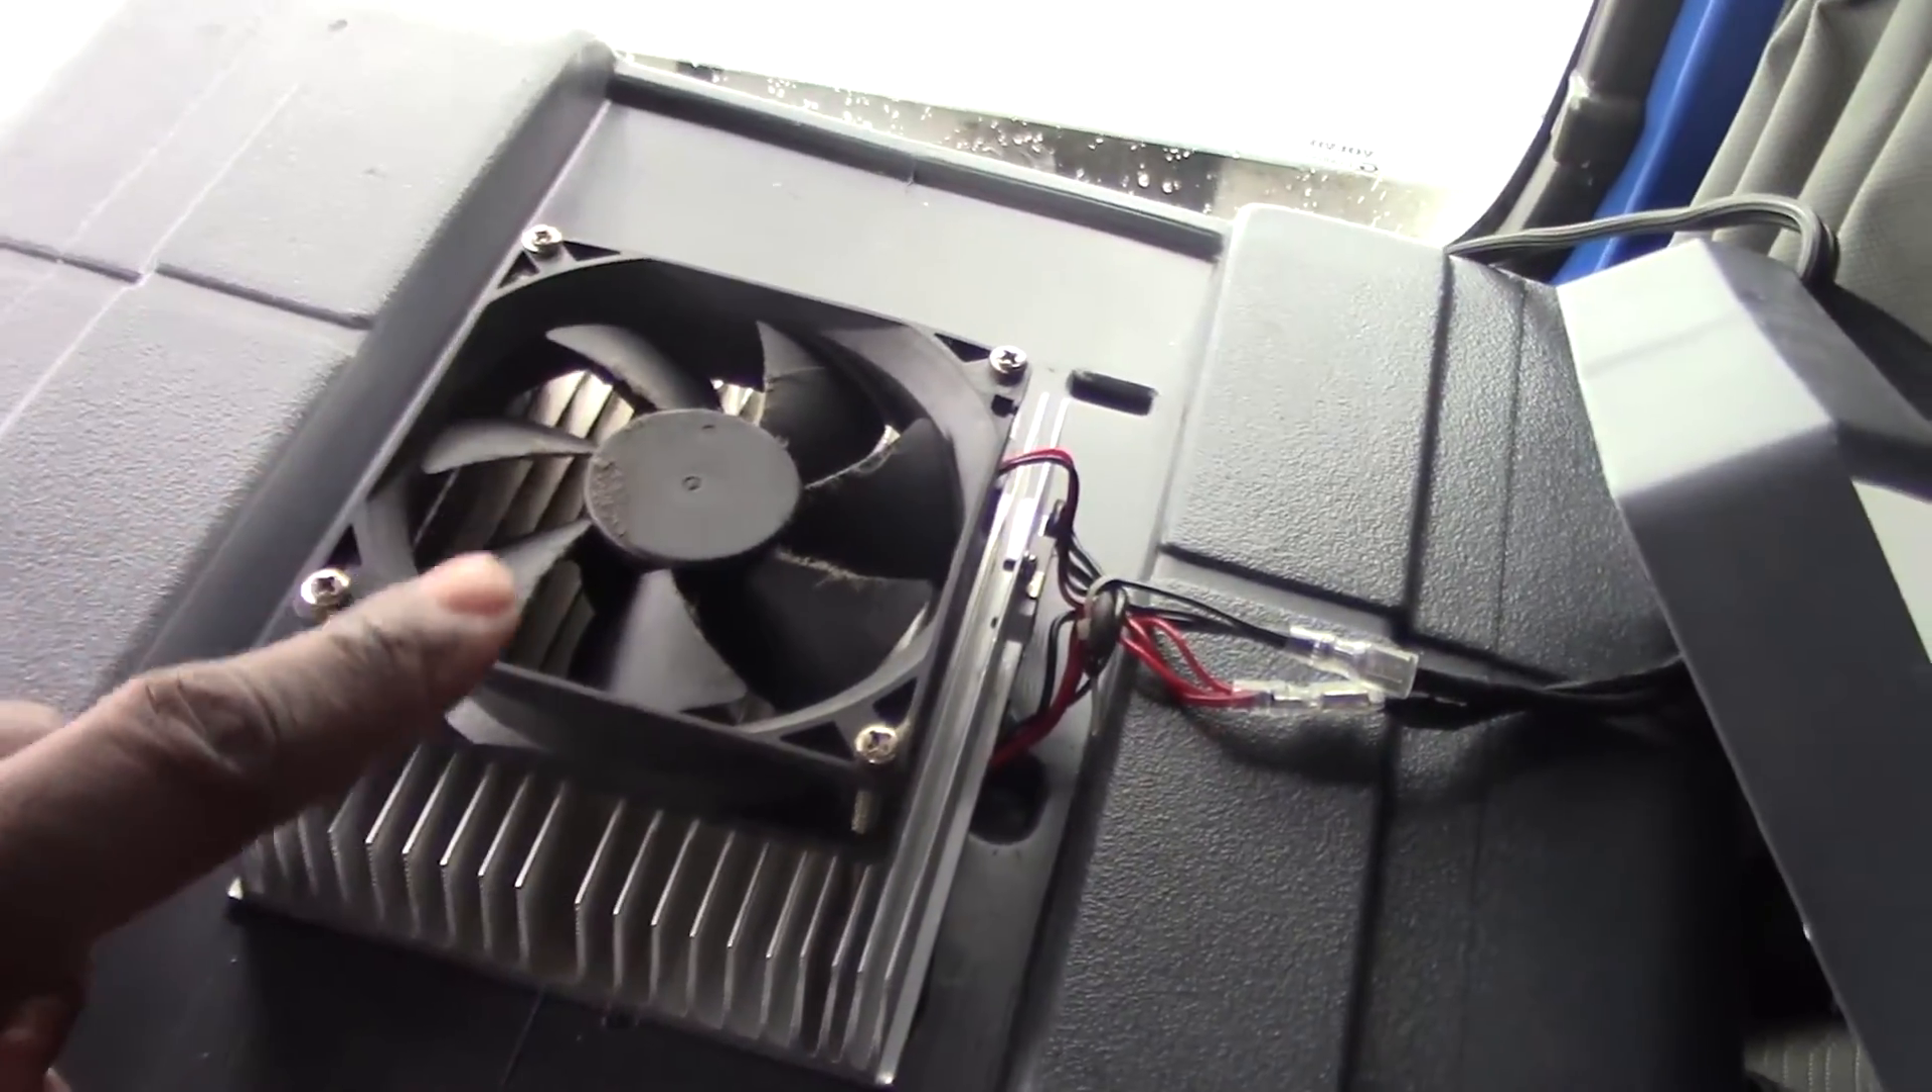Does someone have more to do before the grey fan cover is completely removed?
No.